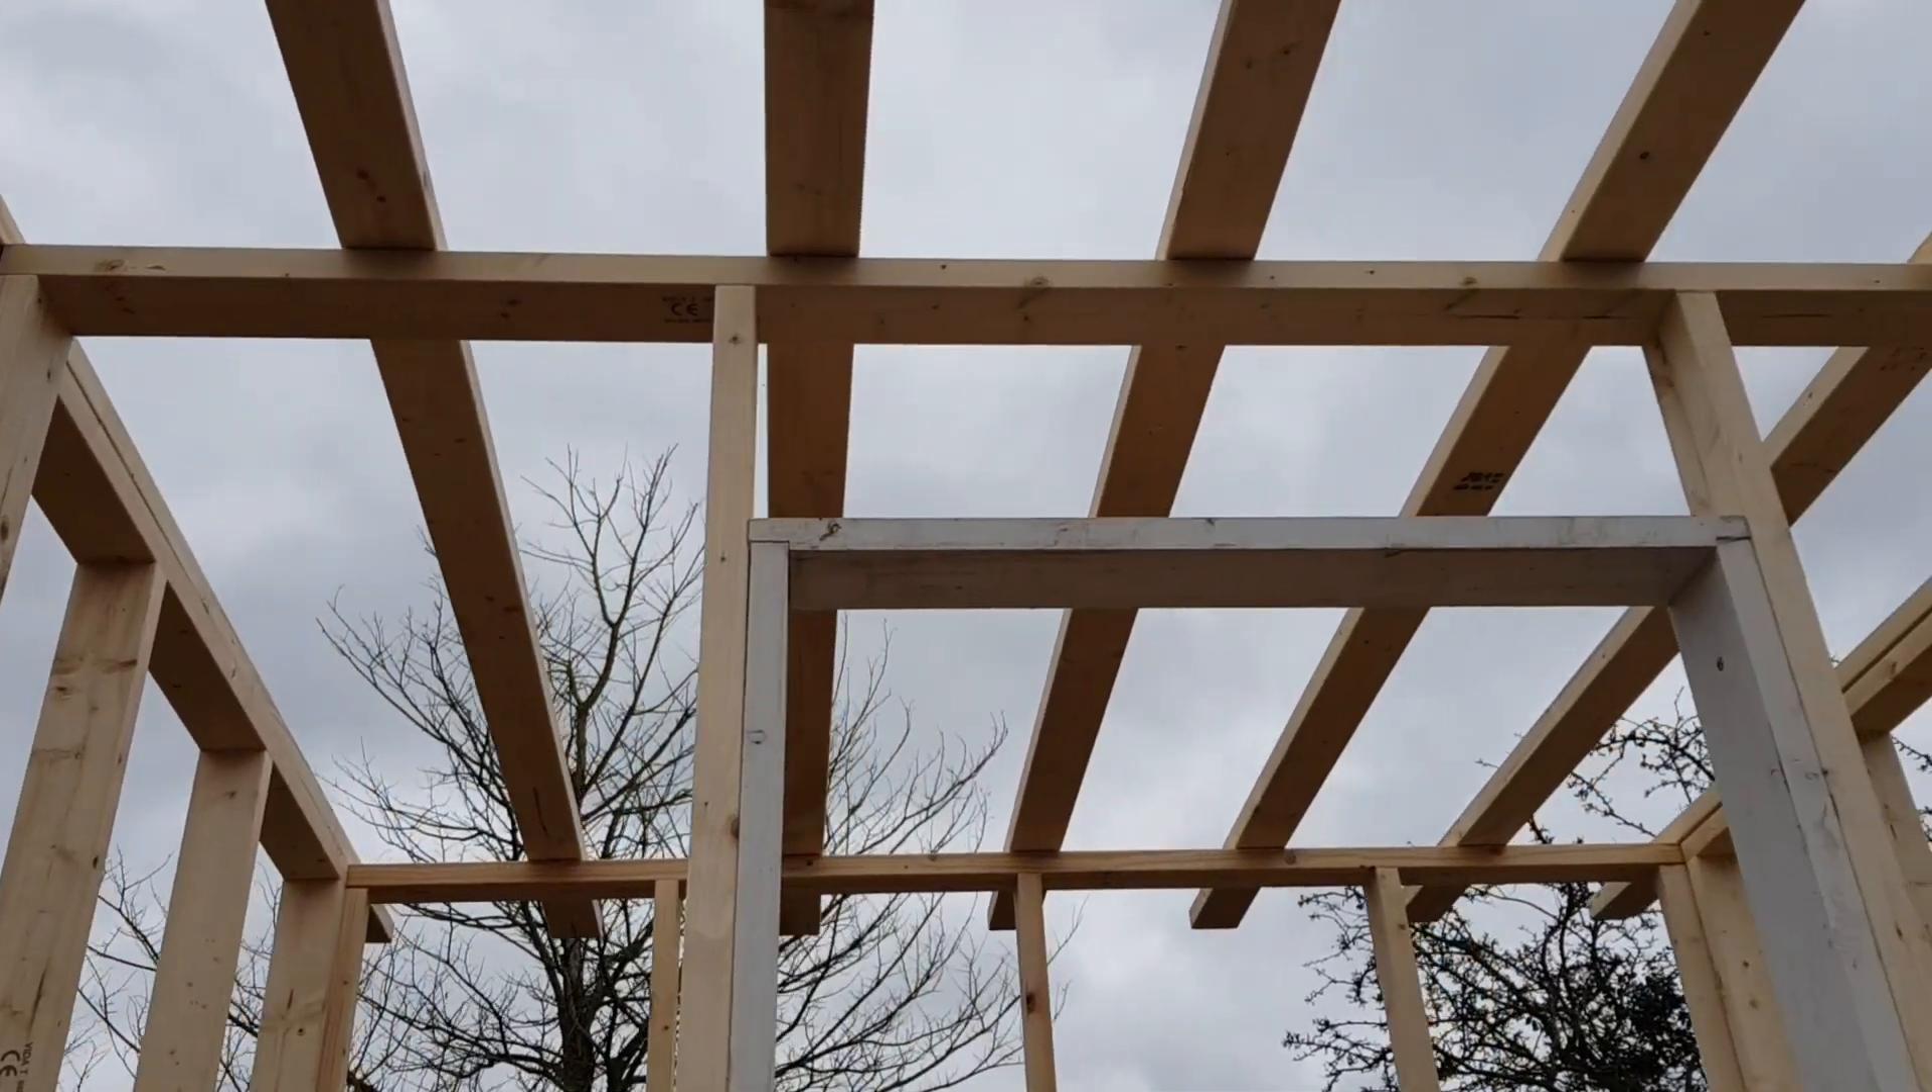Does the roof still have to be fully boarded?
Yes.